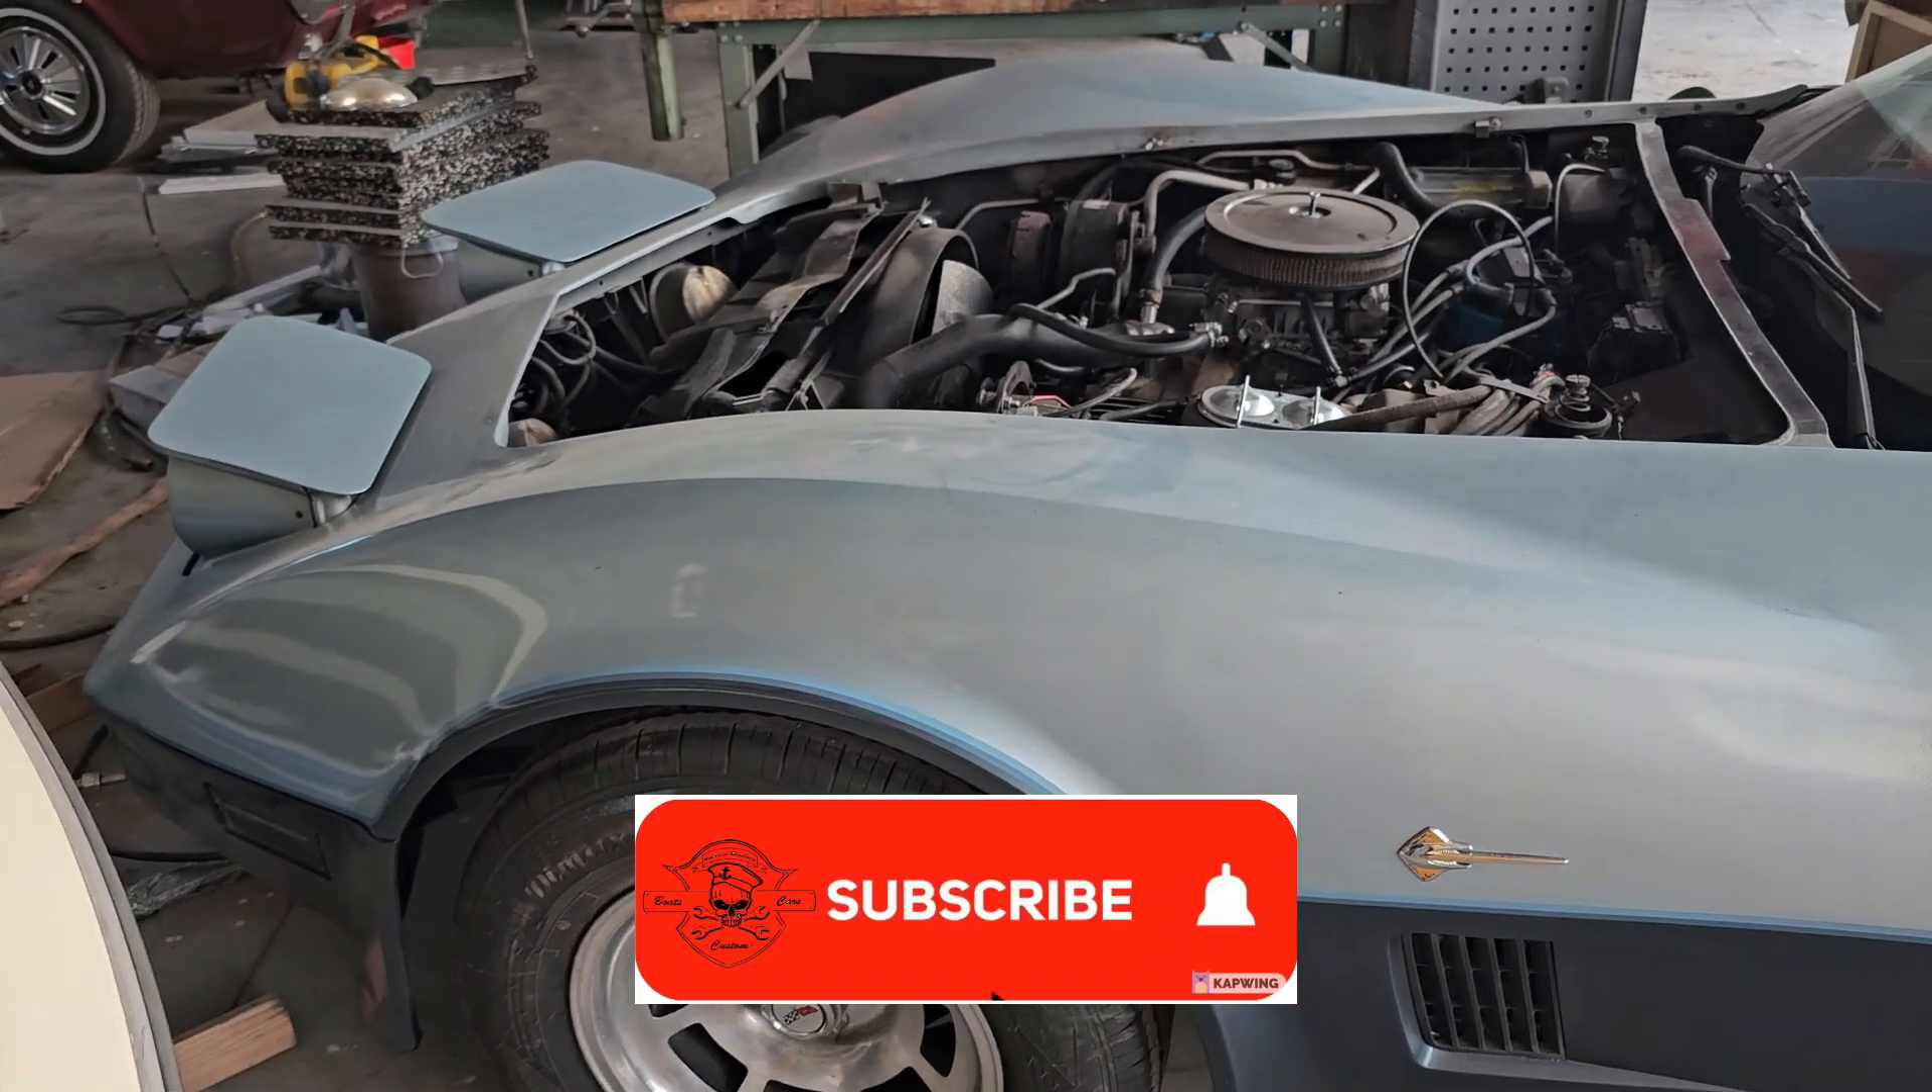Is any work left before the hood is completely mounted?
Yes.